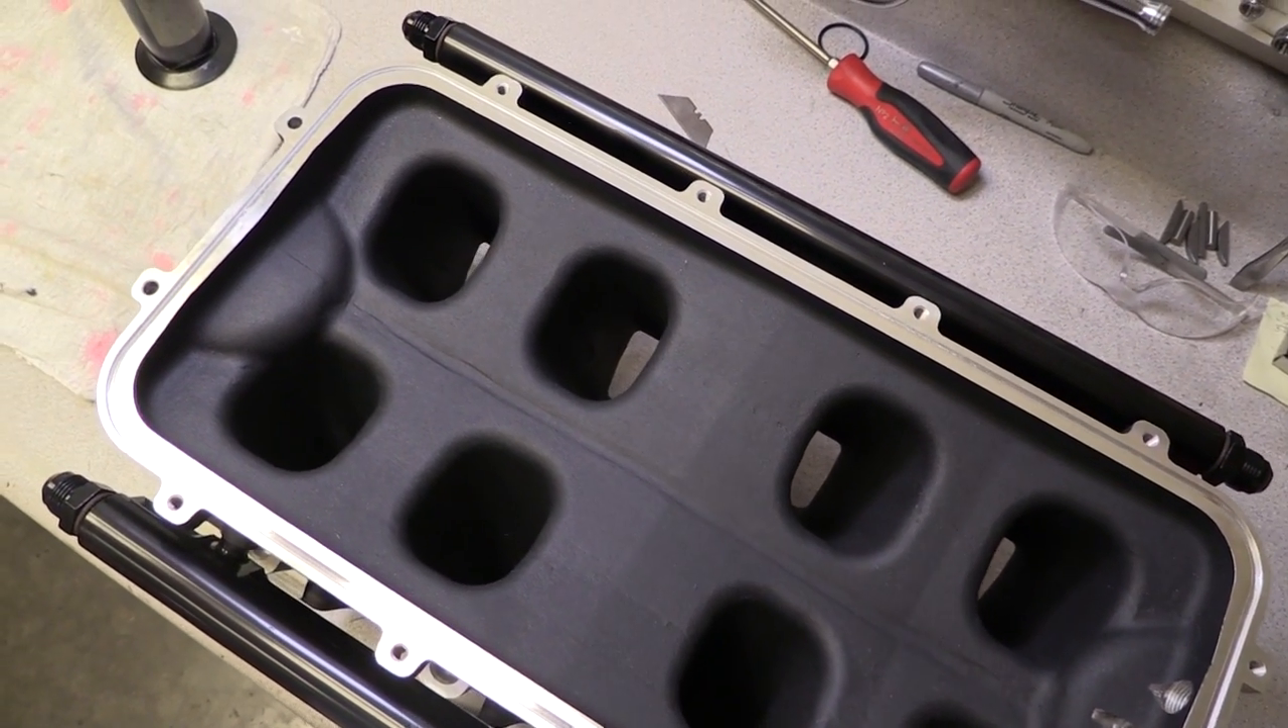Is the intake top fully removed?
Yes.